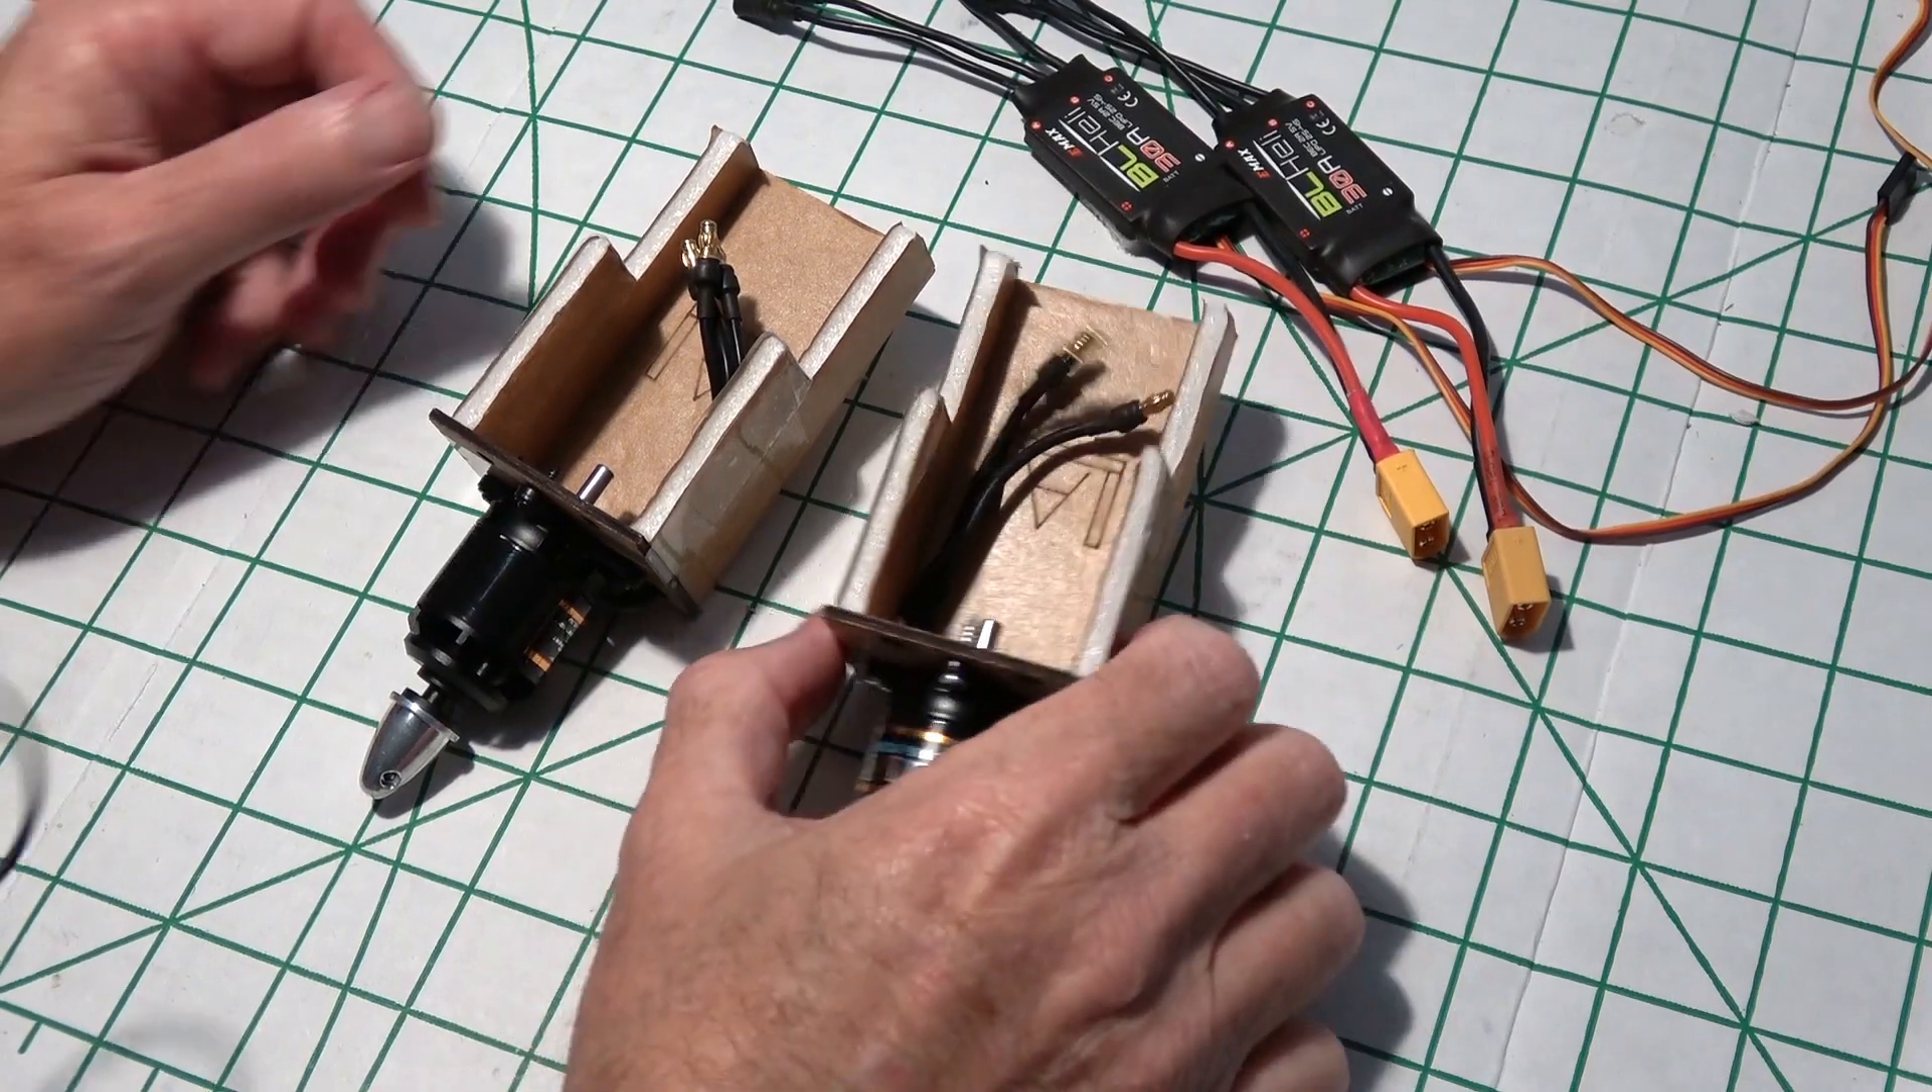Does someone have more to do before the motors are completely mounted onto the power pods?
No.